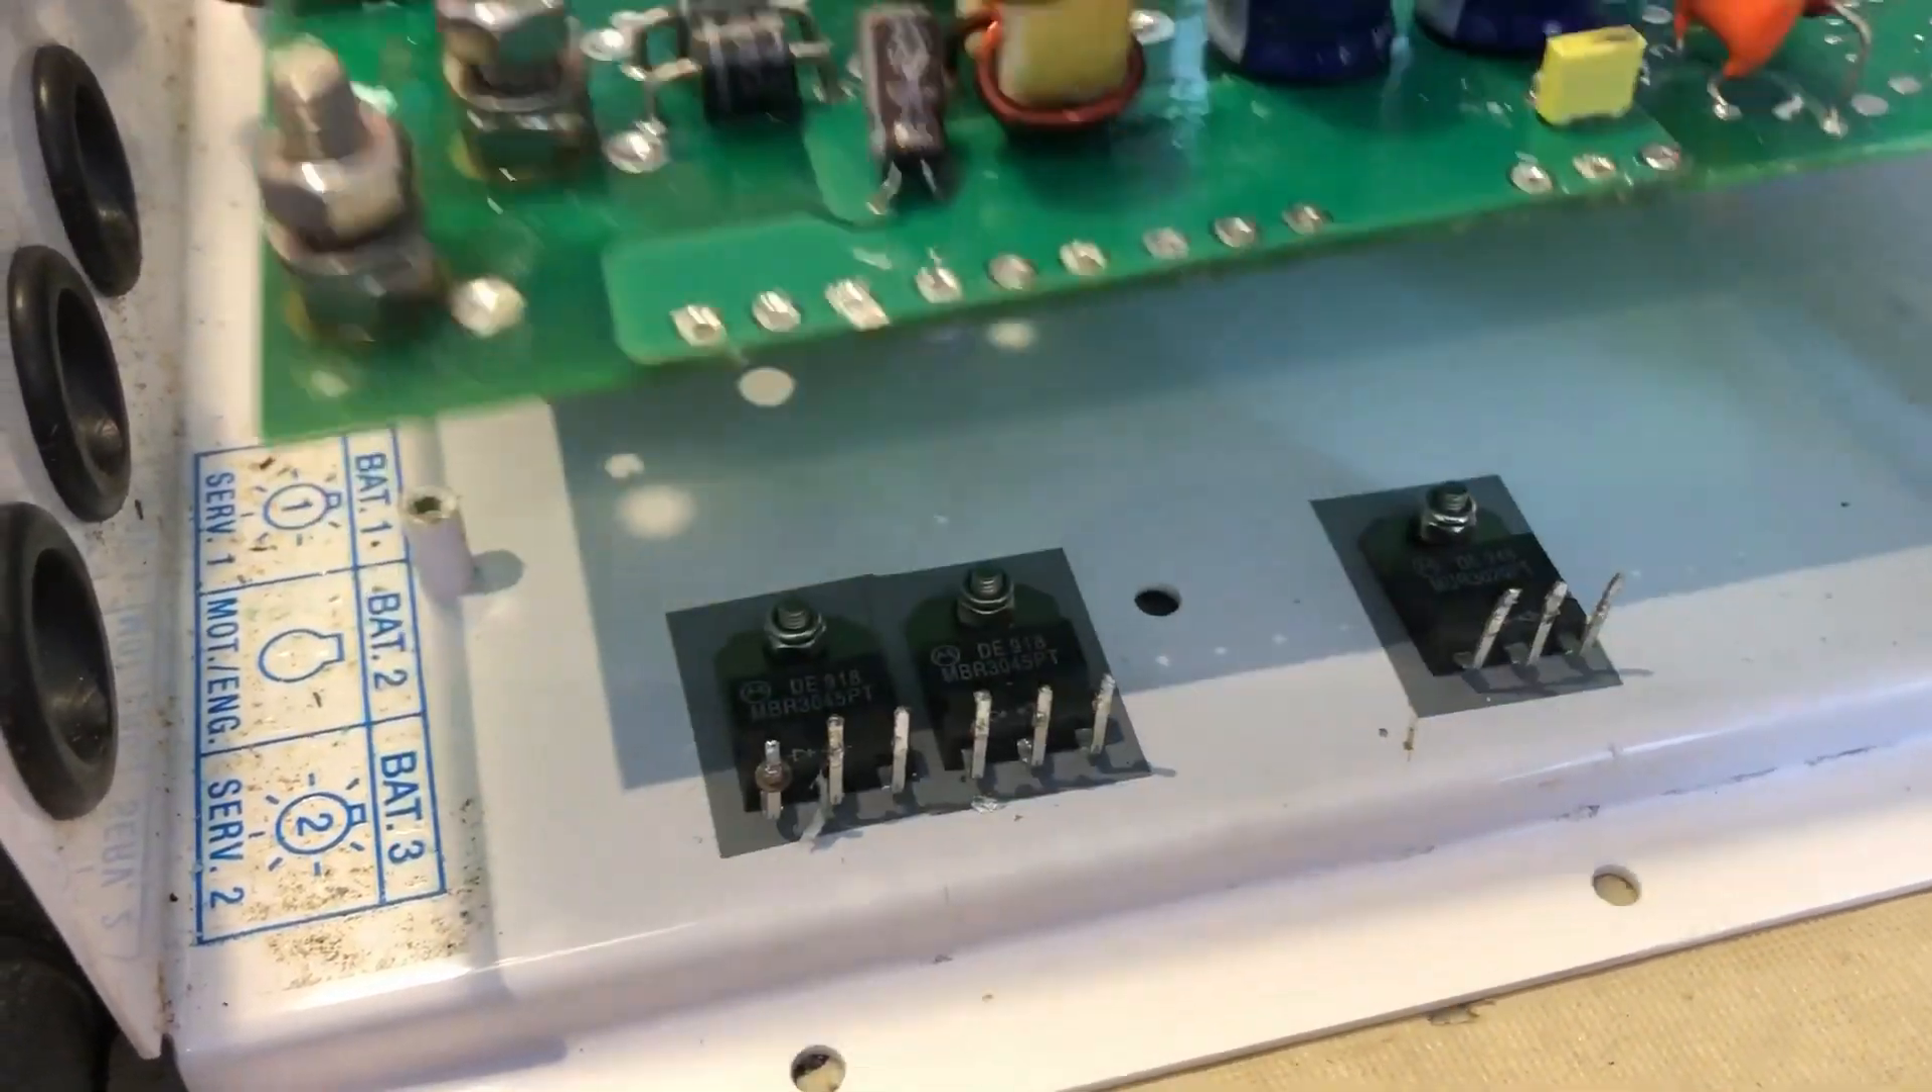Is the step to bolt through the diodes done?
Yes.